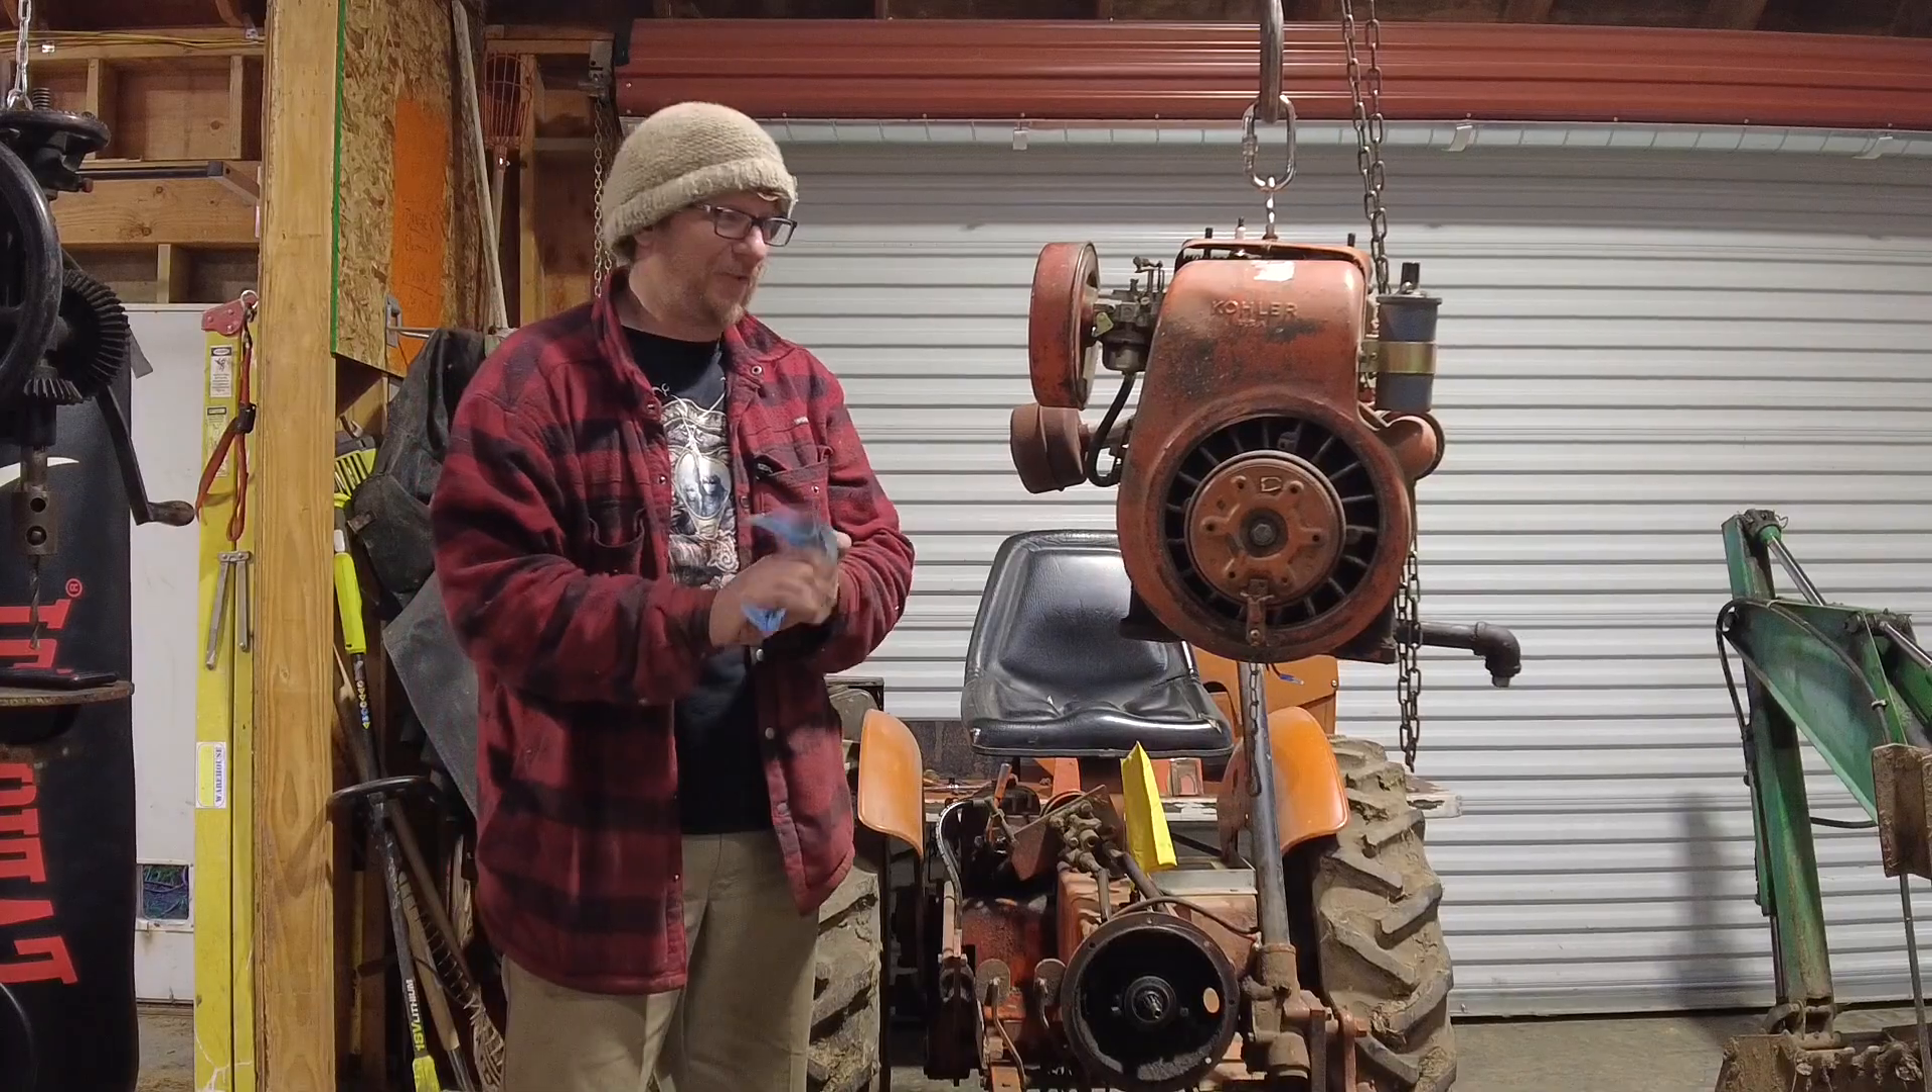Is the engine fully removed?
Yes.